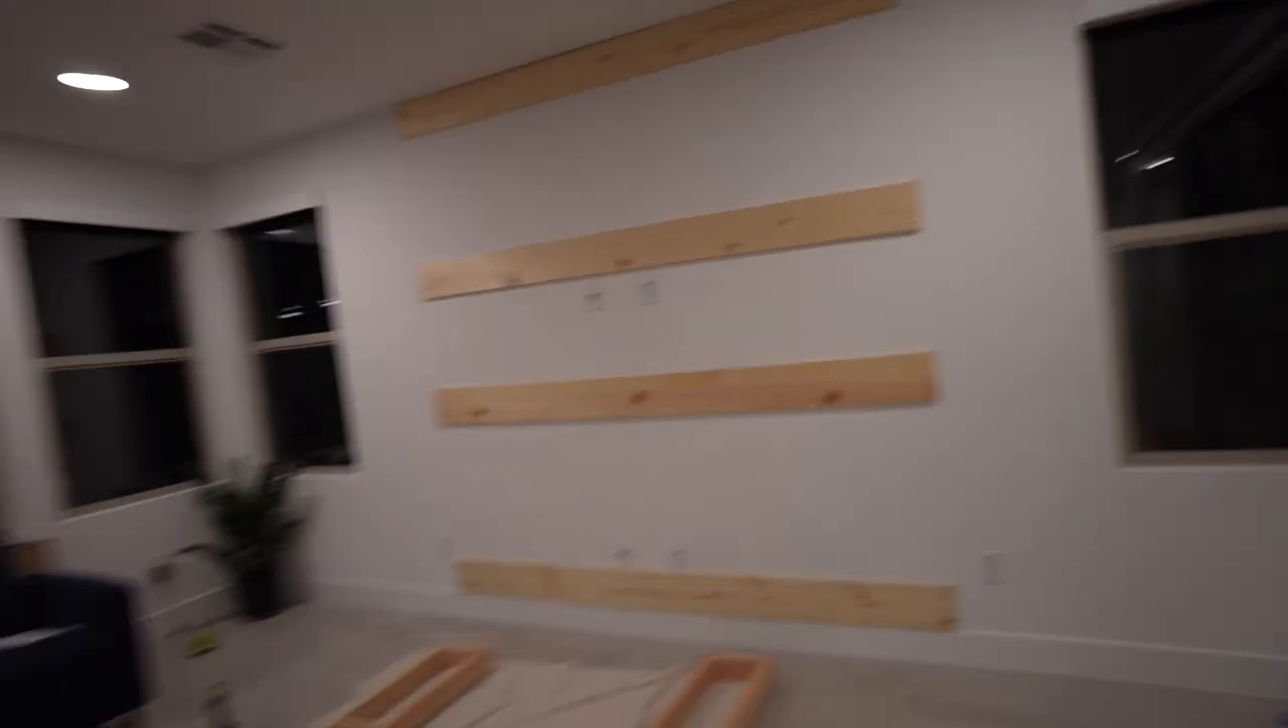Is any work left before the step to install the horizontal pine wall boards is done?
No.